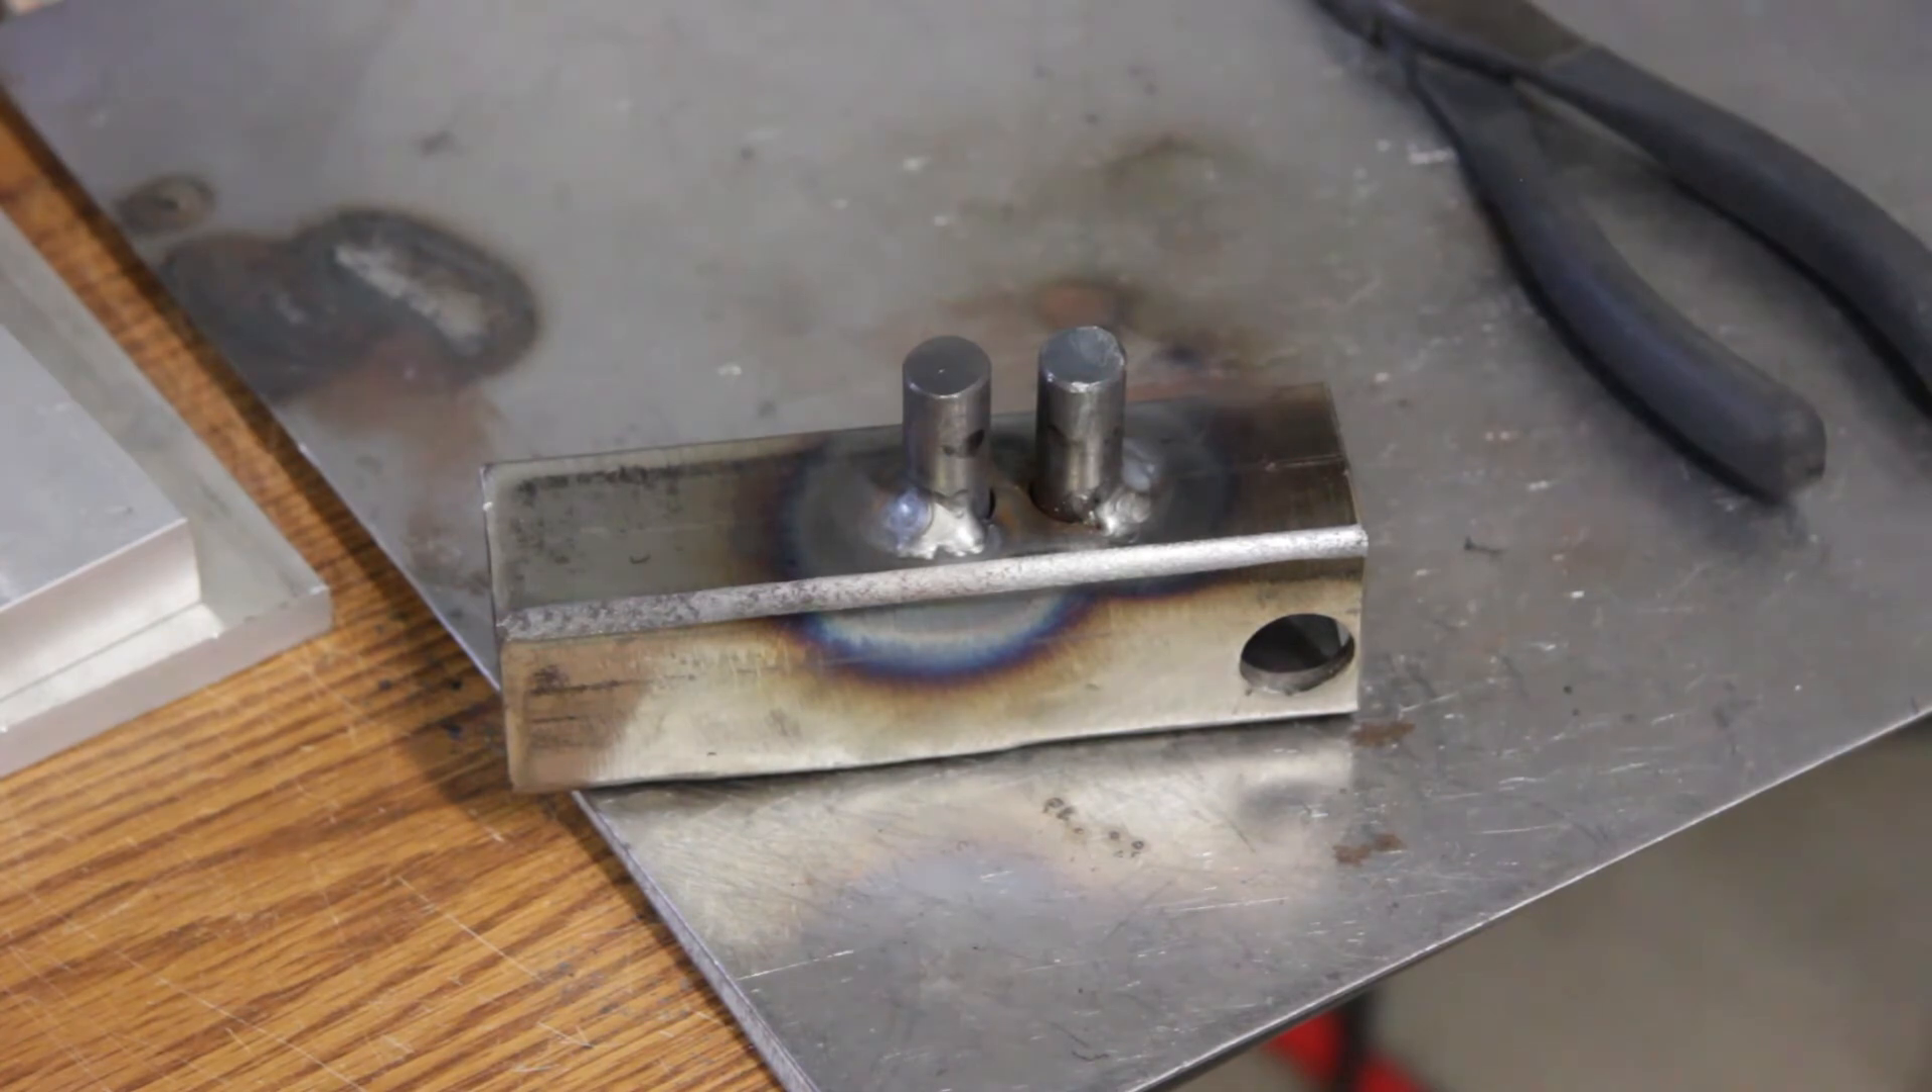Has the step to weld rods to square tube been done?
Yes.